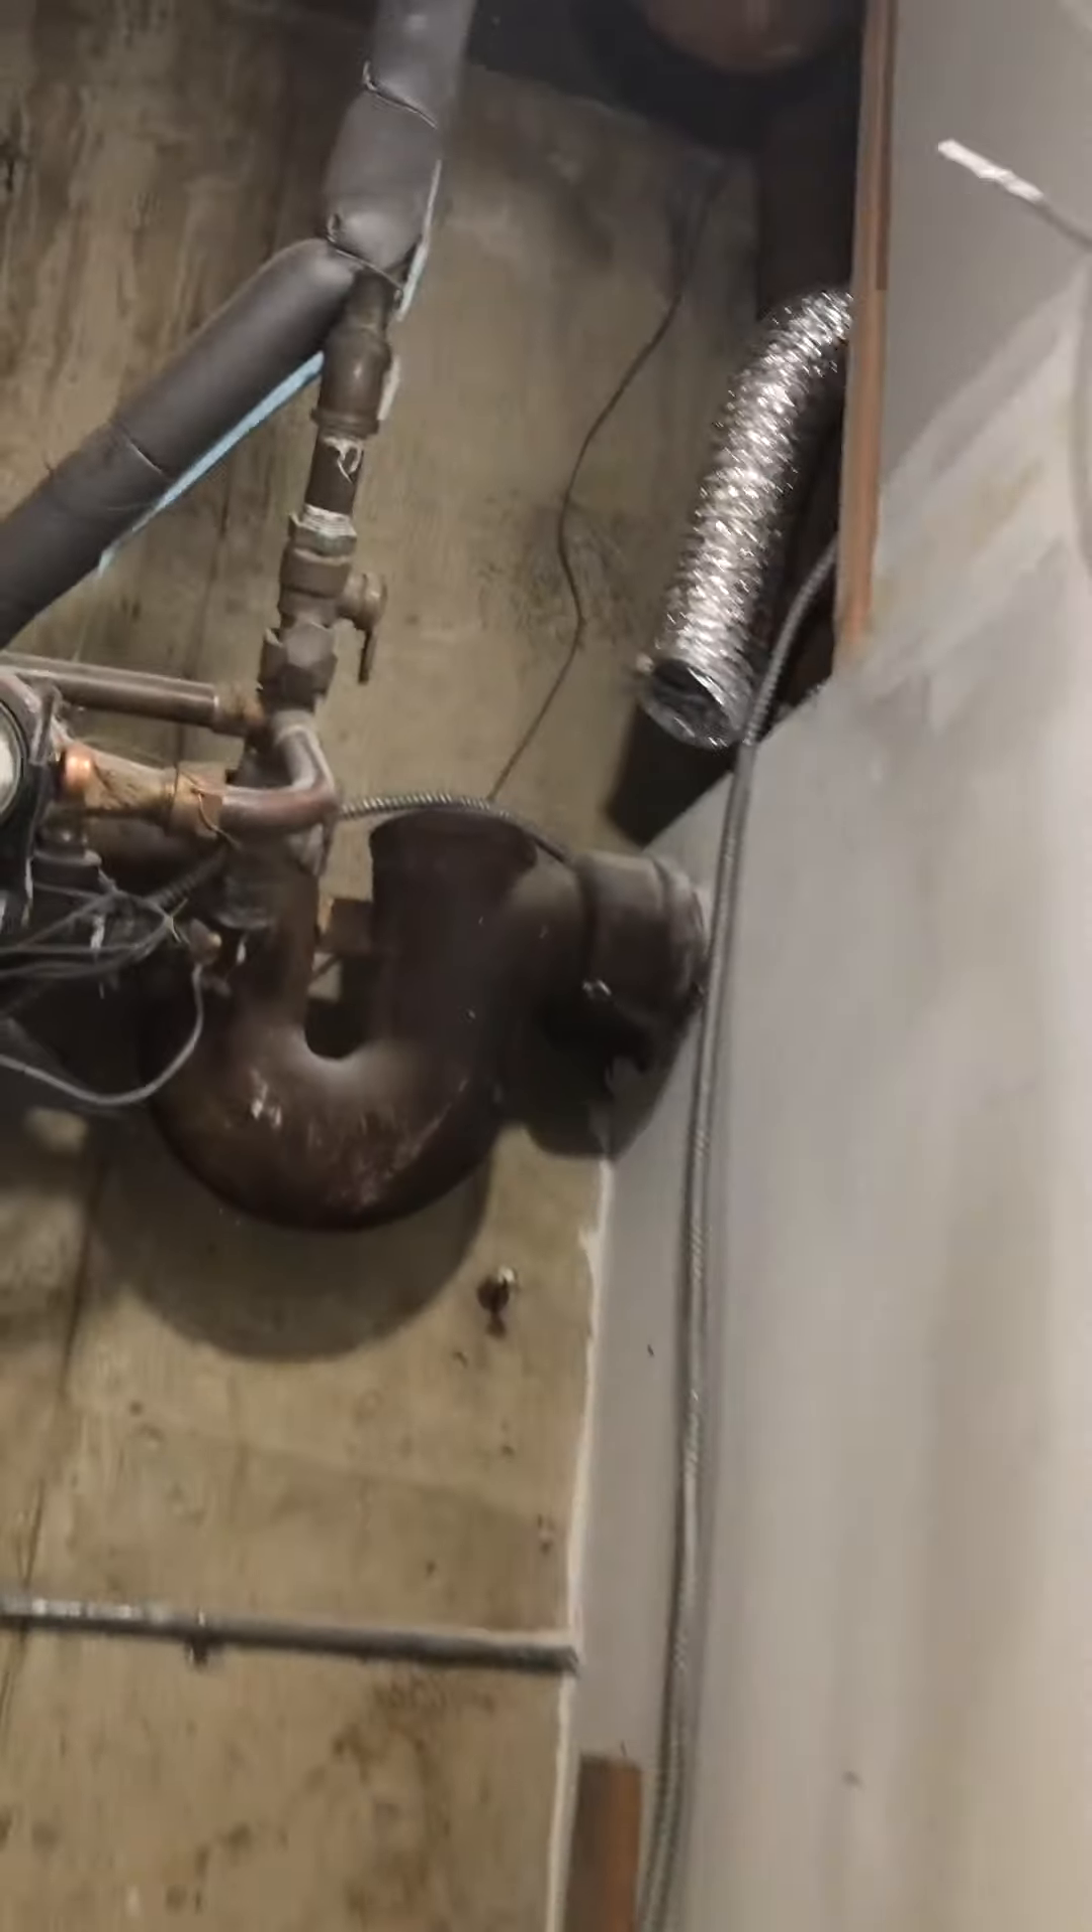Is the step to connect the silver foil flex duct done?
No.